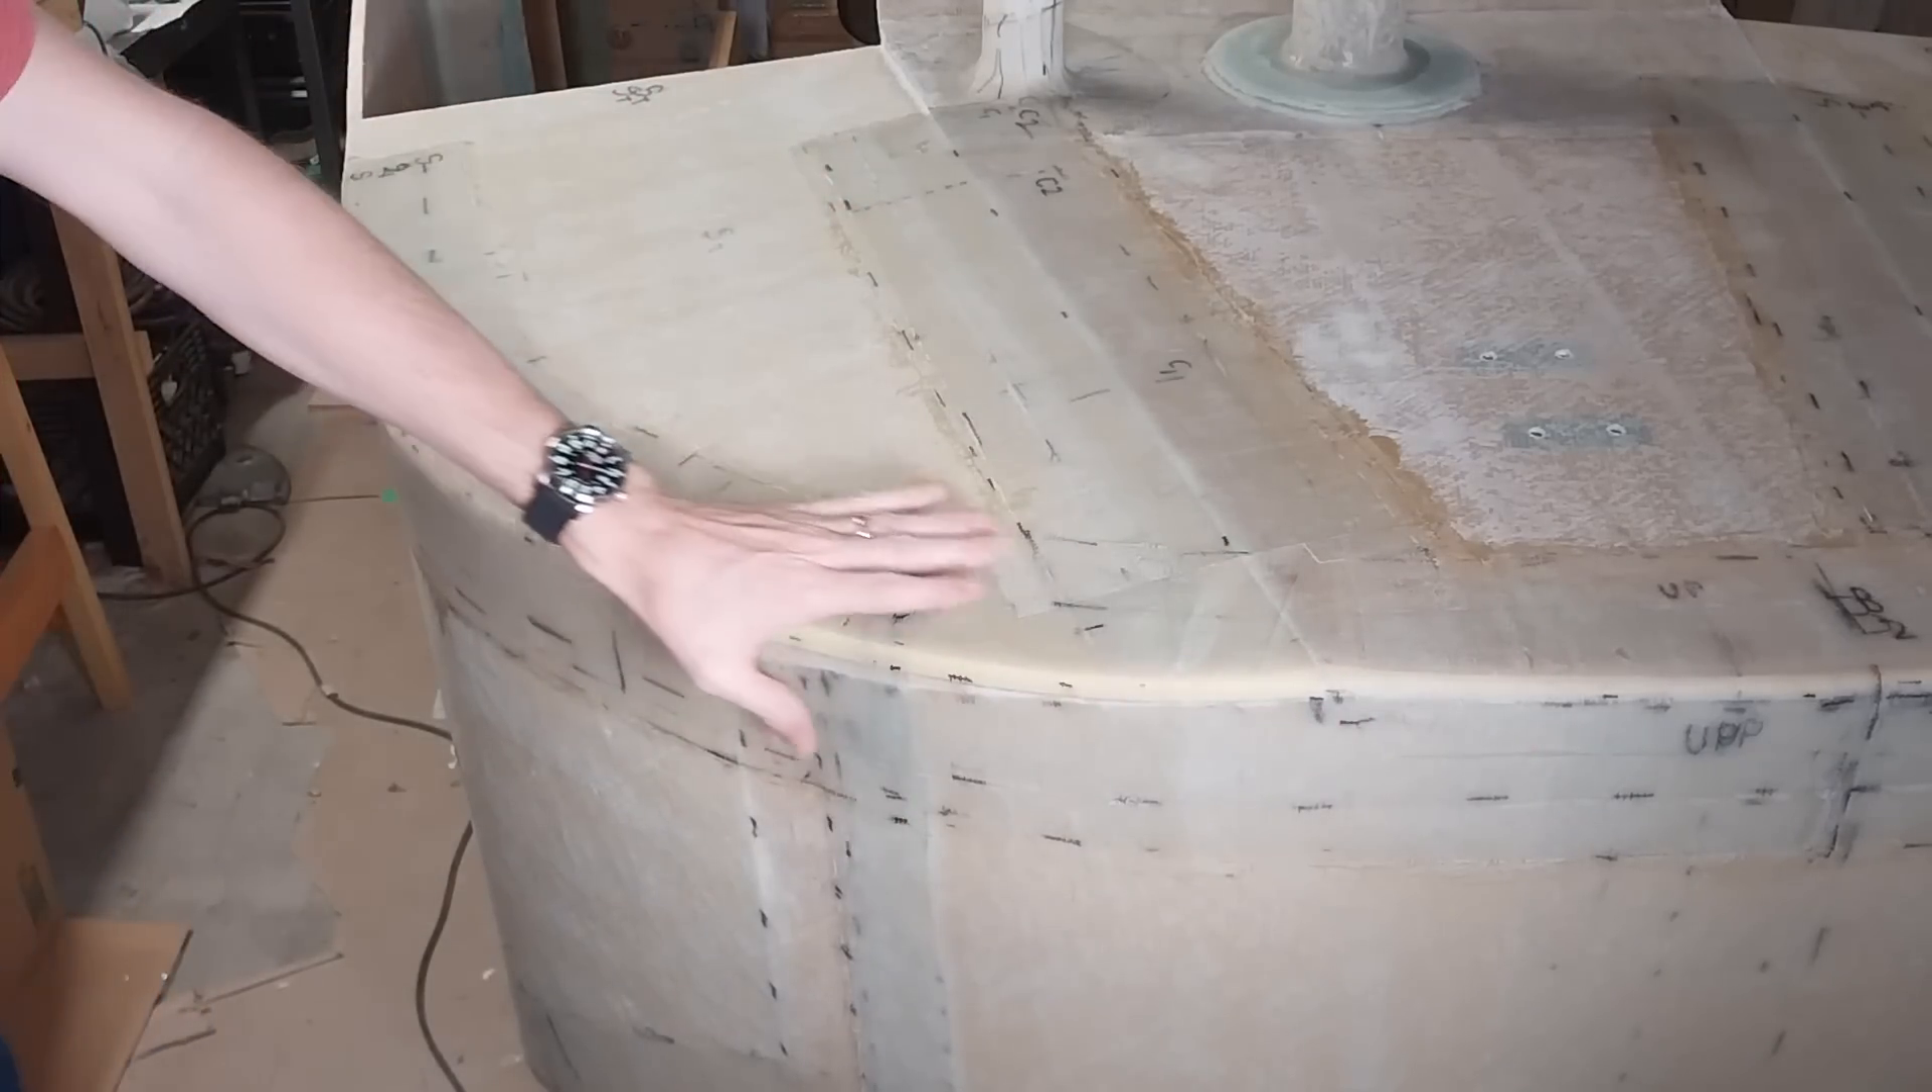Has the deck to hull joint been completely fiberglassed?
Yes.